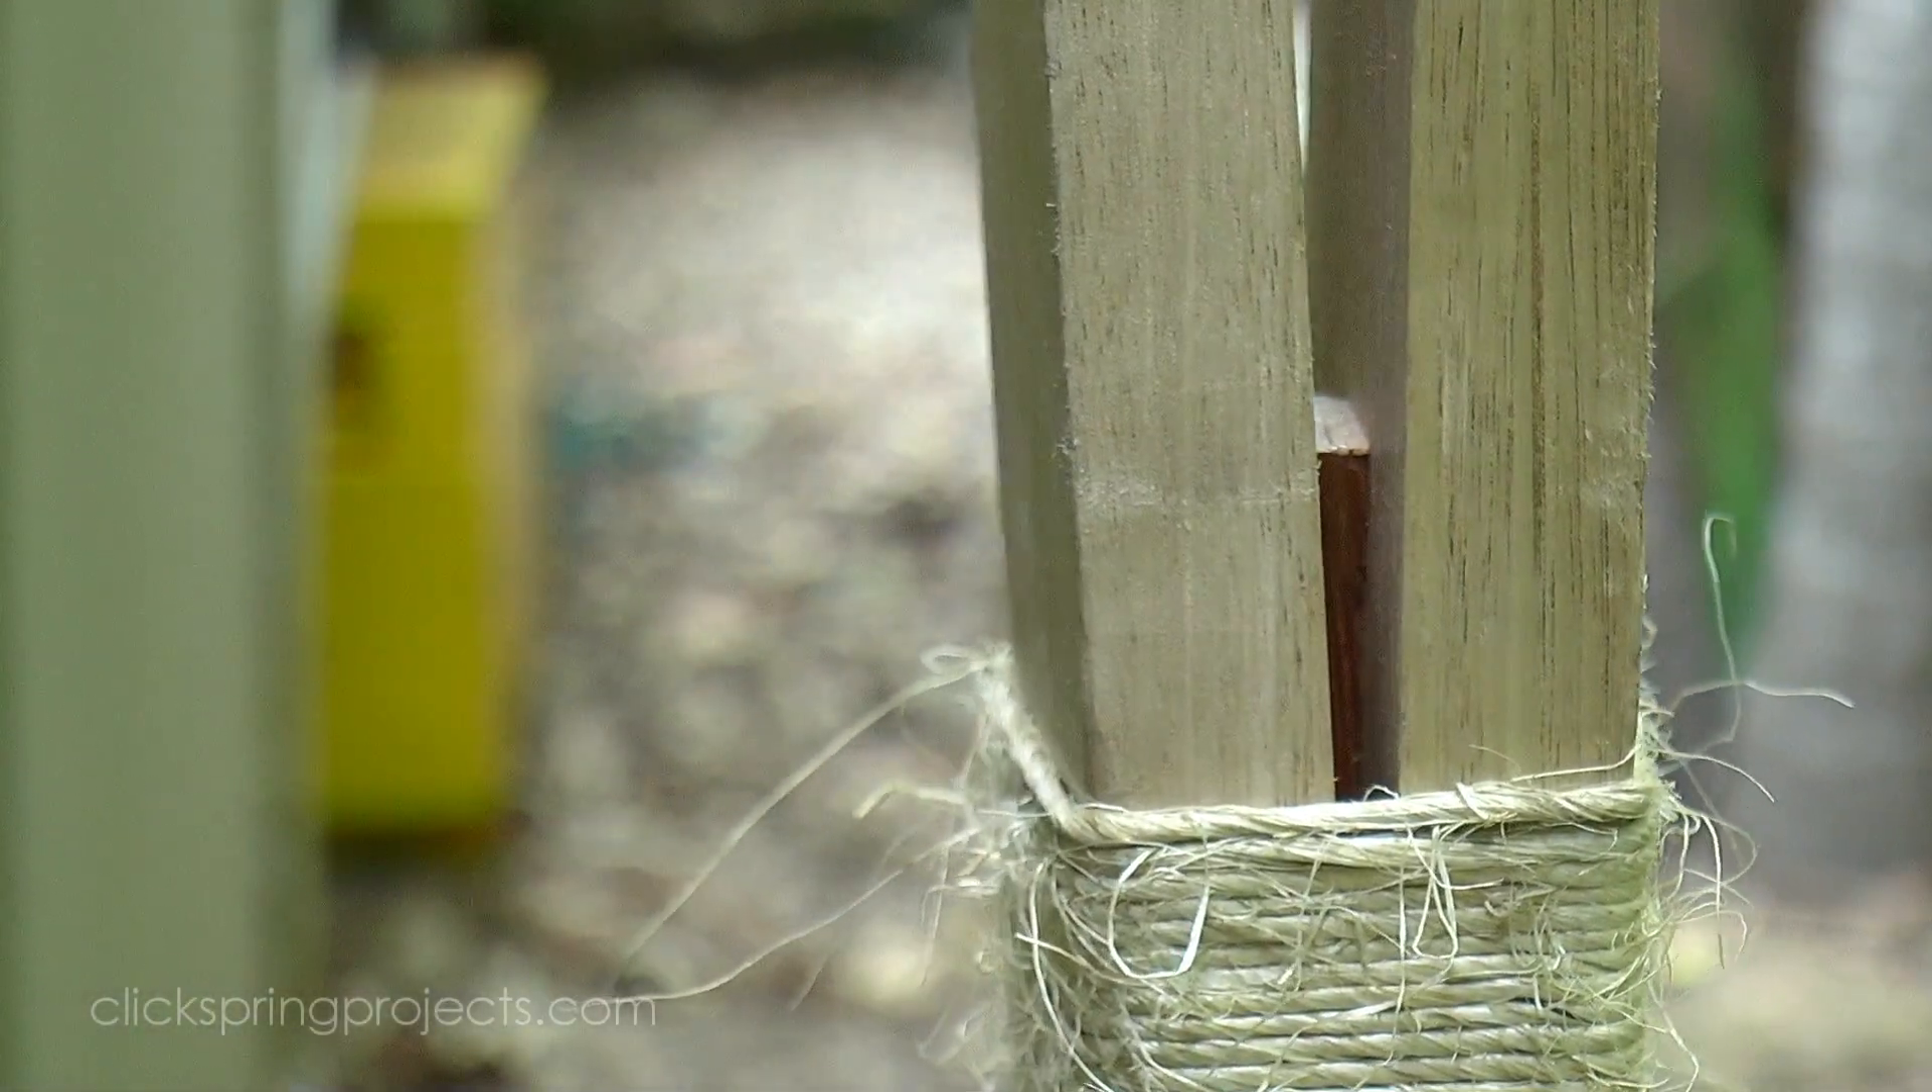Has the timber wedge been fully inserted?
Yes.